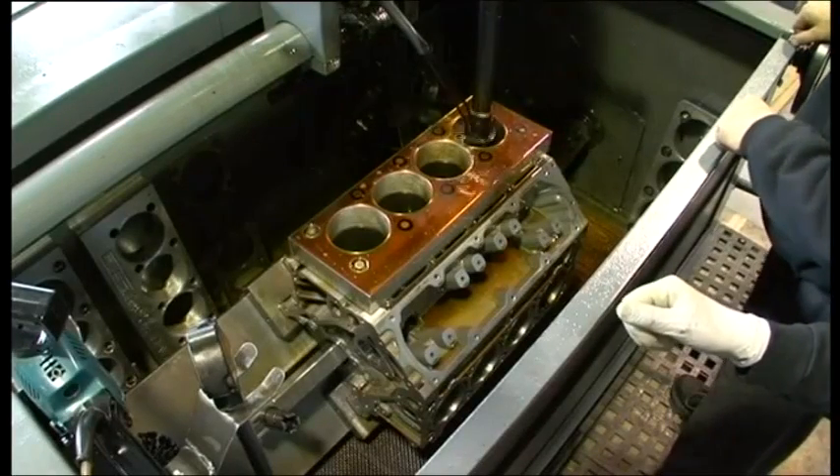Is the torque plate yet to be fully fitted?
No.